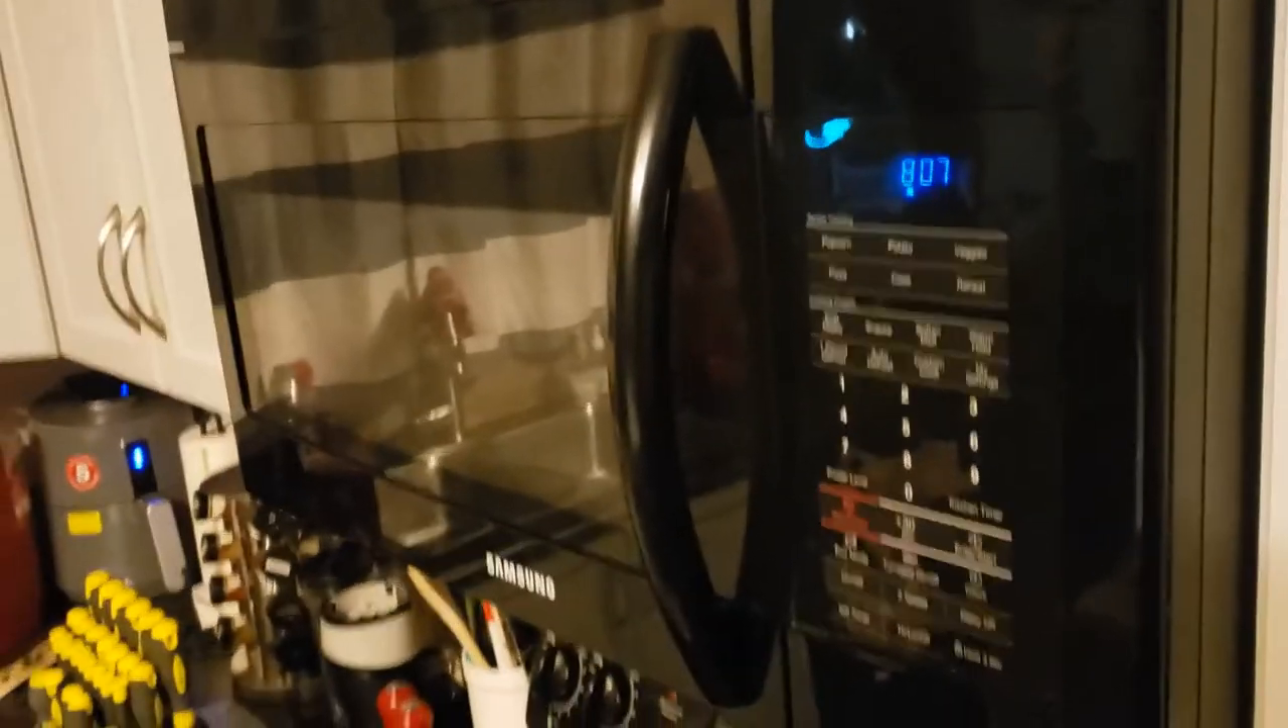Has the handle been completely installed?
Yes.